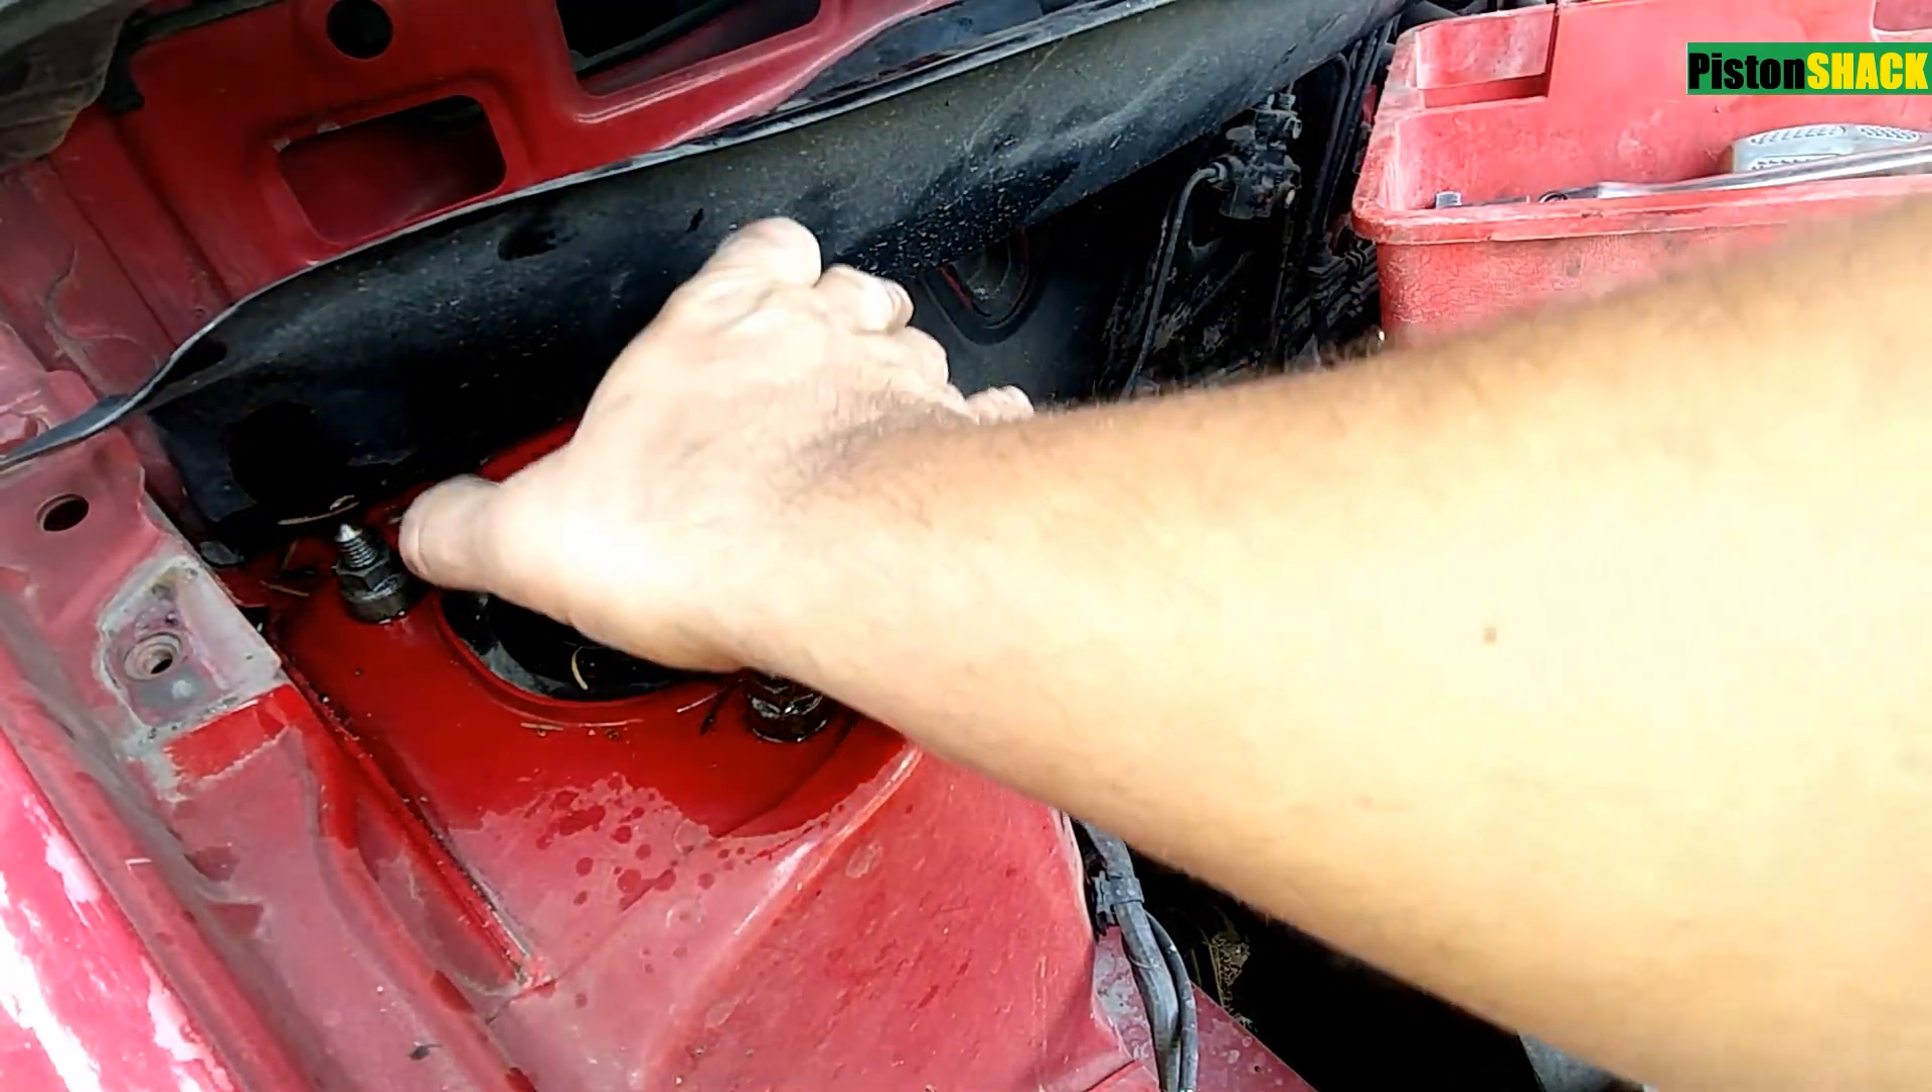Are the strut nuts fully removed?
No.